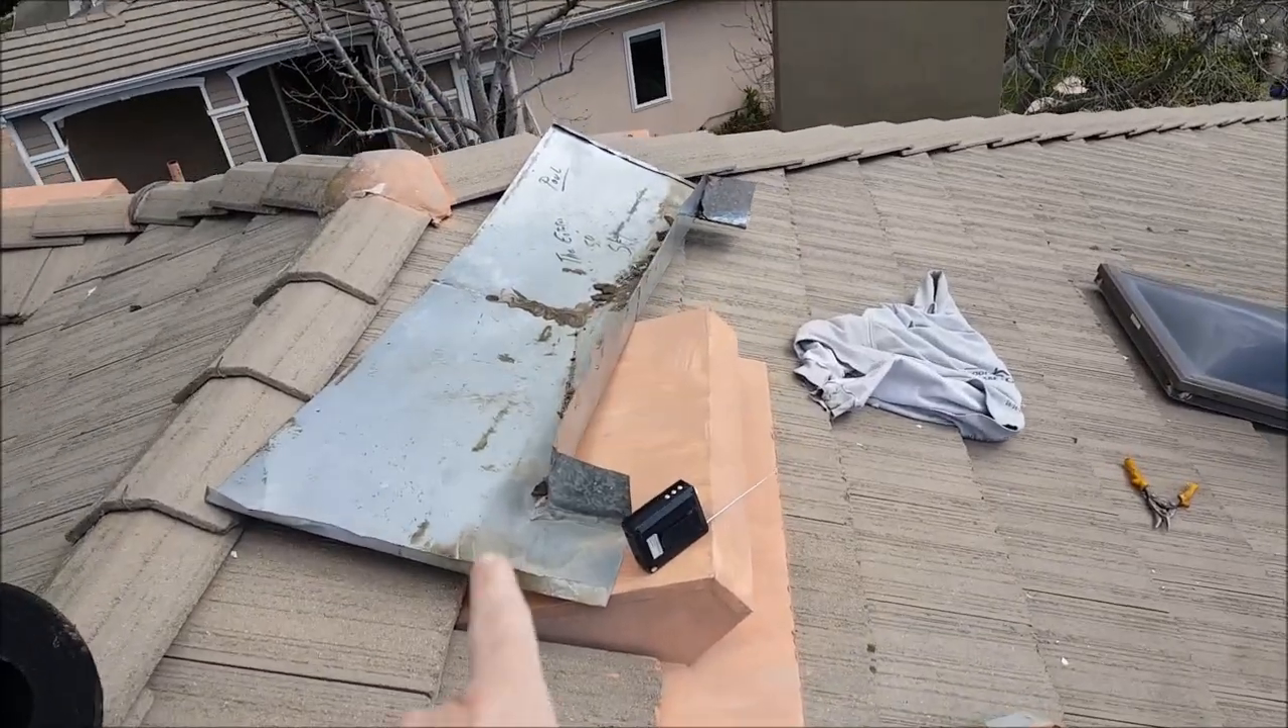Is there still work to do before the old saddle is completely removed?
No.